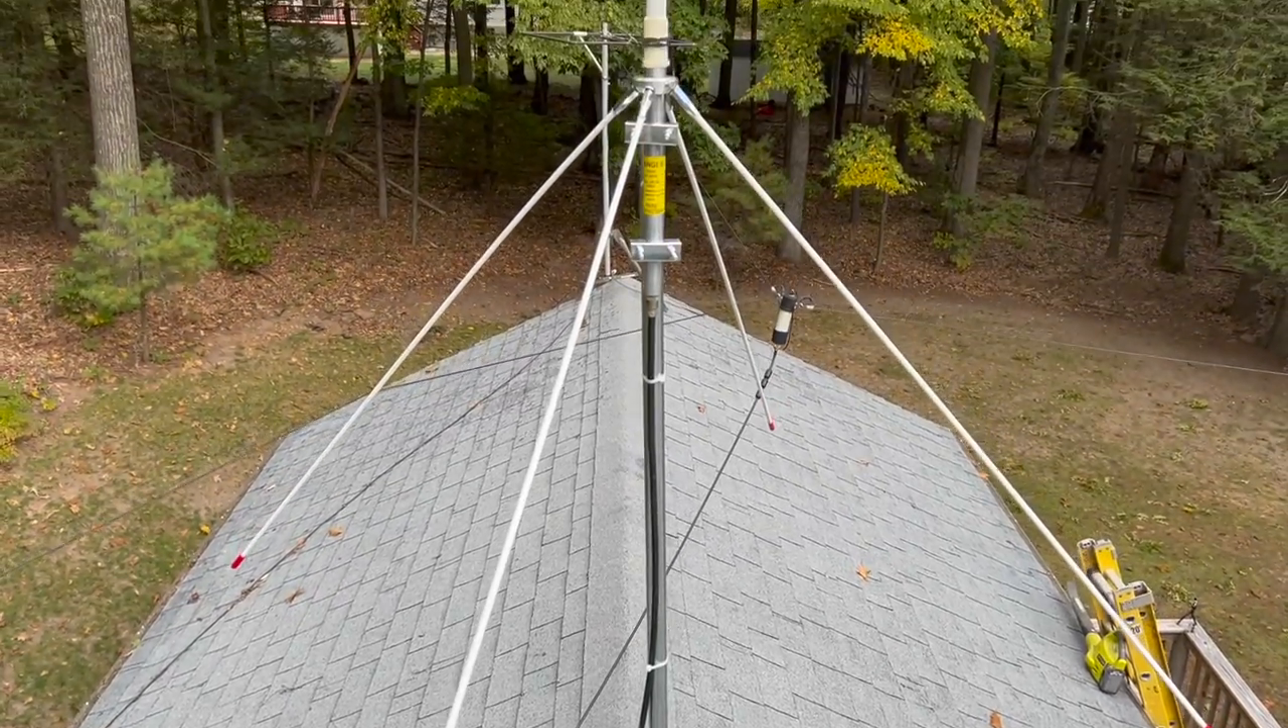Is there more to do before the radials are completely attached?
No.